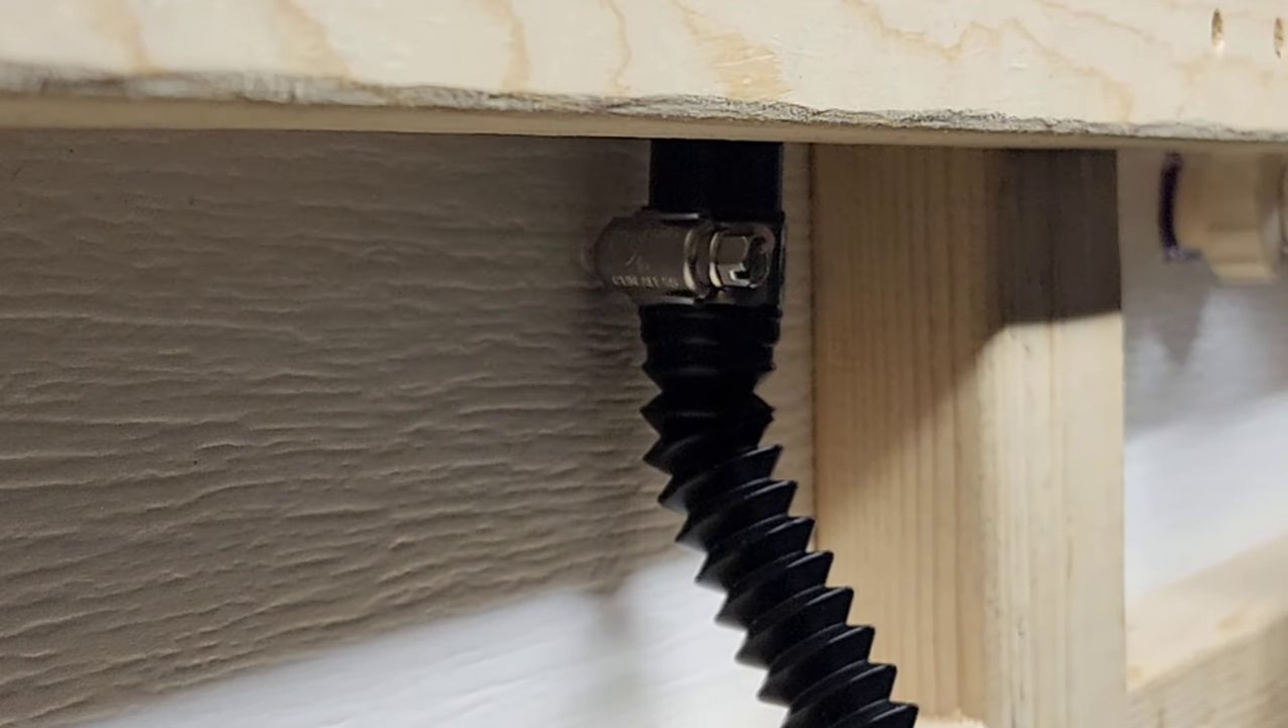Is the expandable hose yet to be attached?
No.